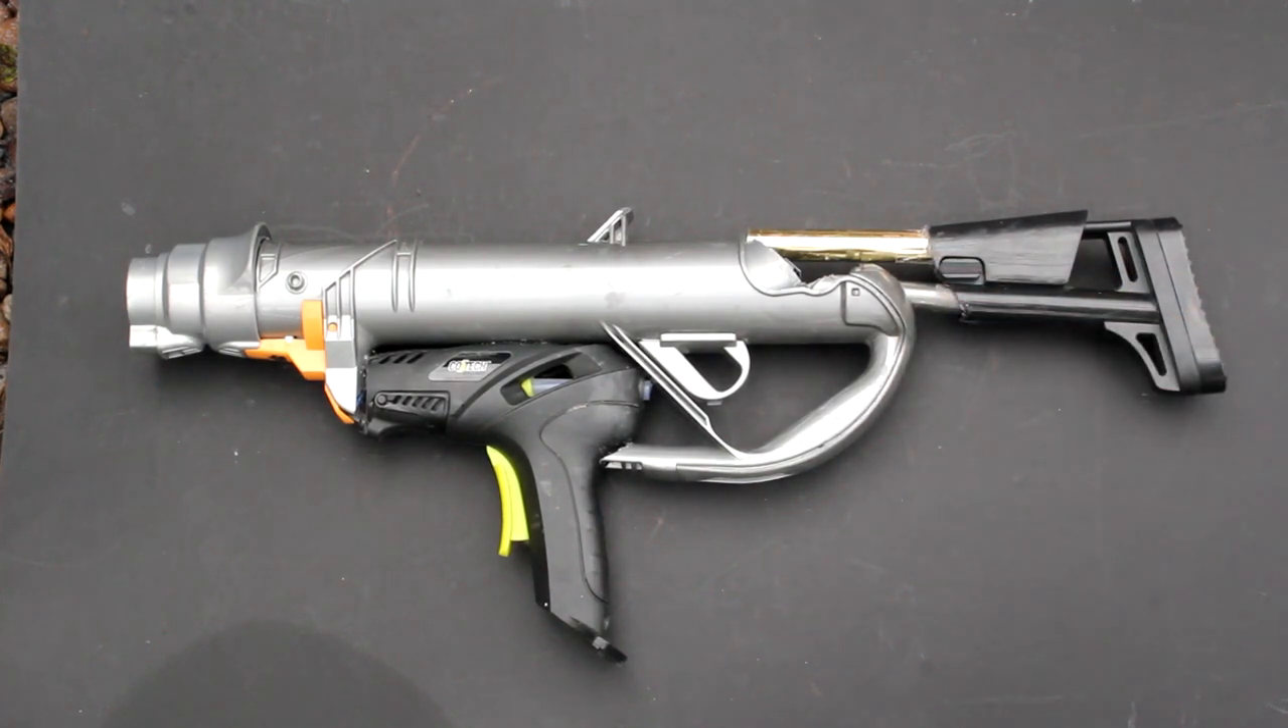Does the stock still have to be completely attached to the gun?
No.